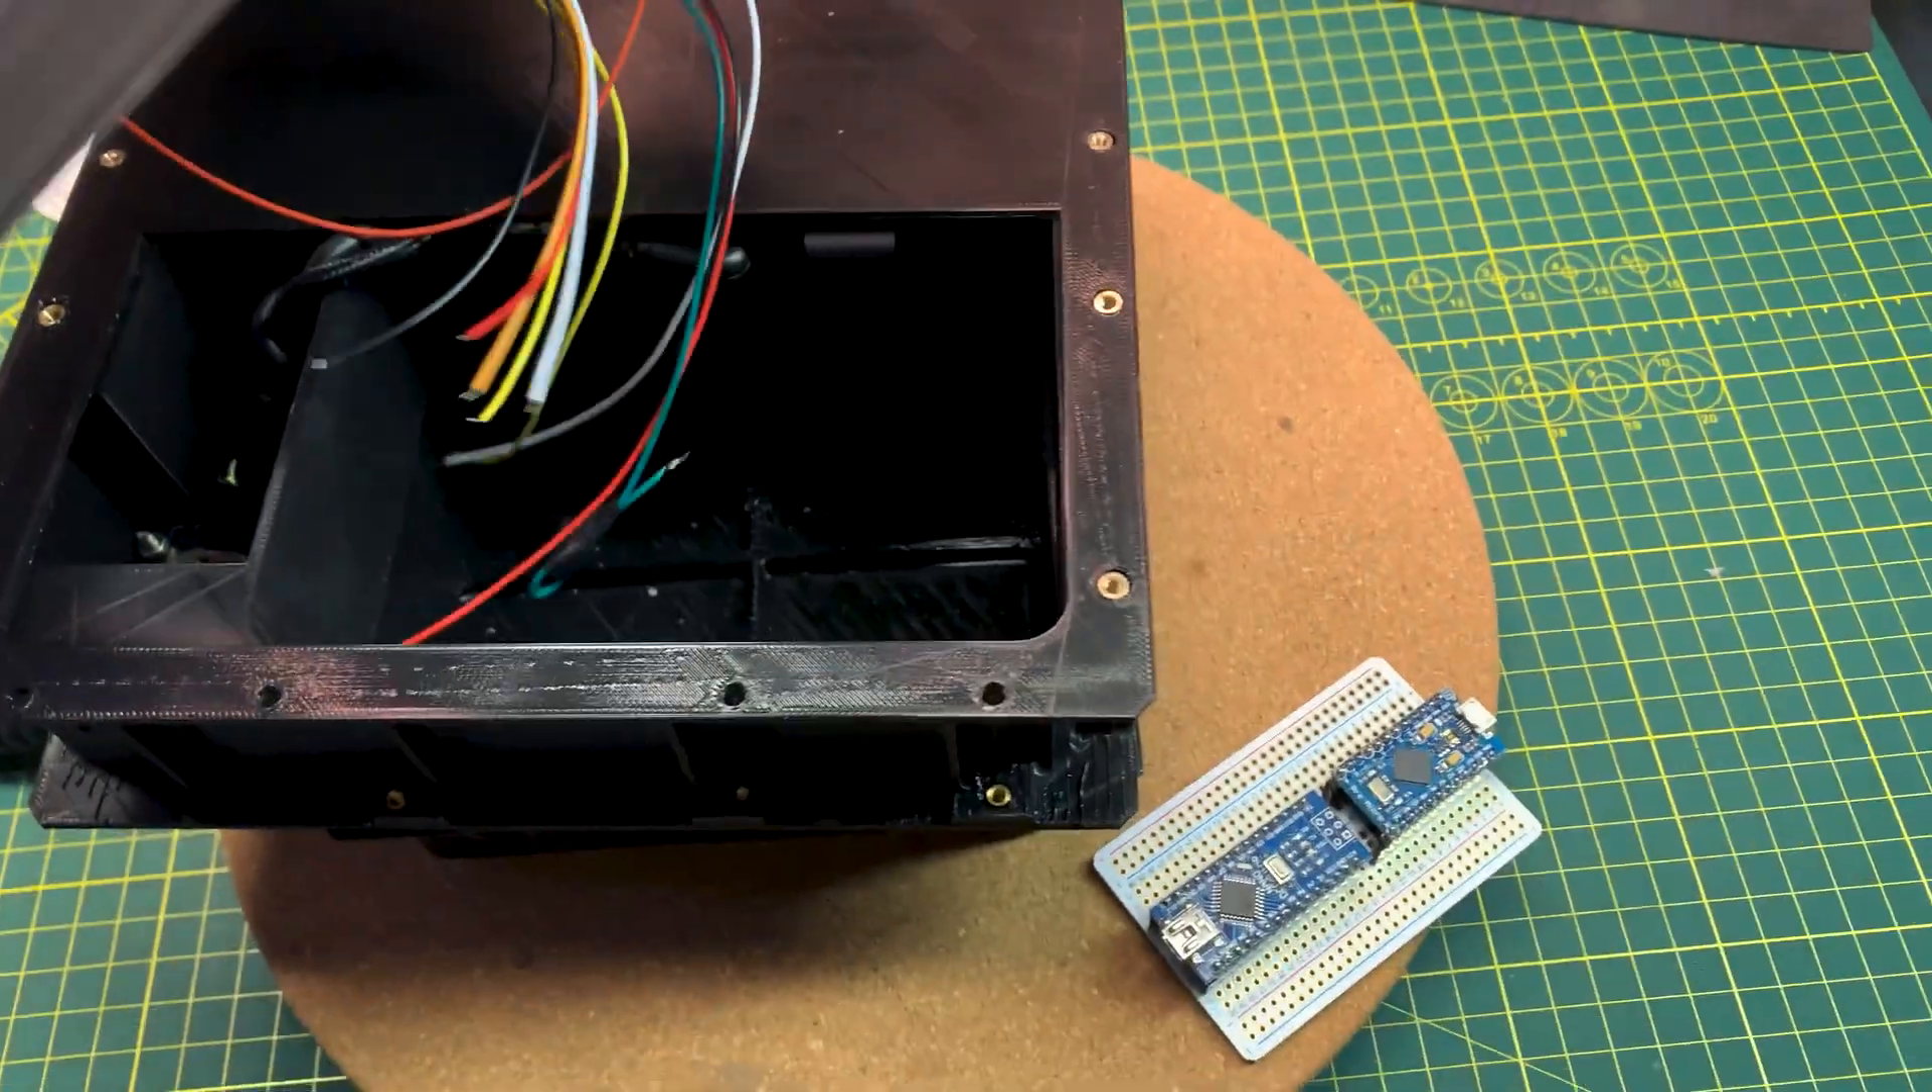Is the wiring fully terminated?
No.